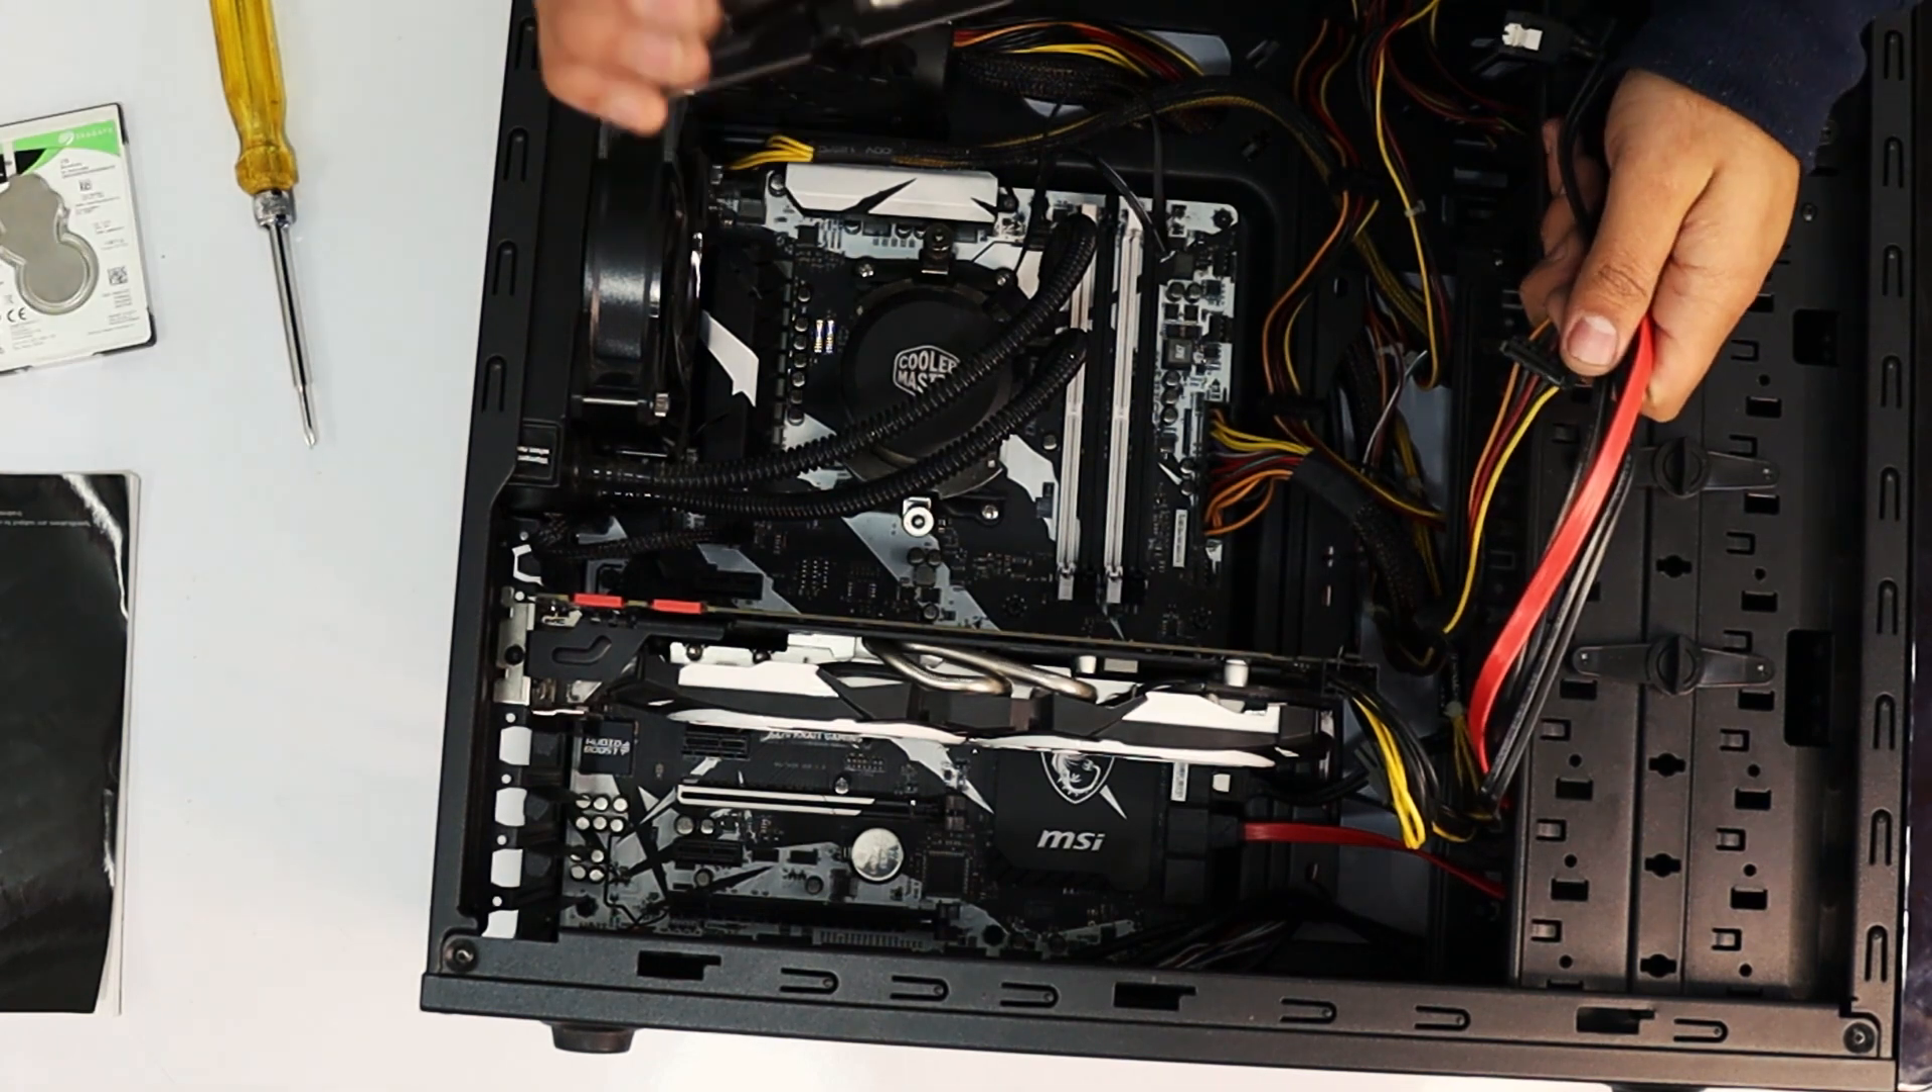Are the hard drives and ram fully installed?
No.